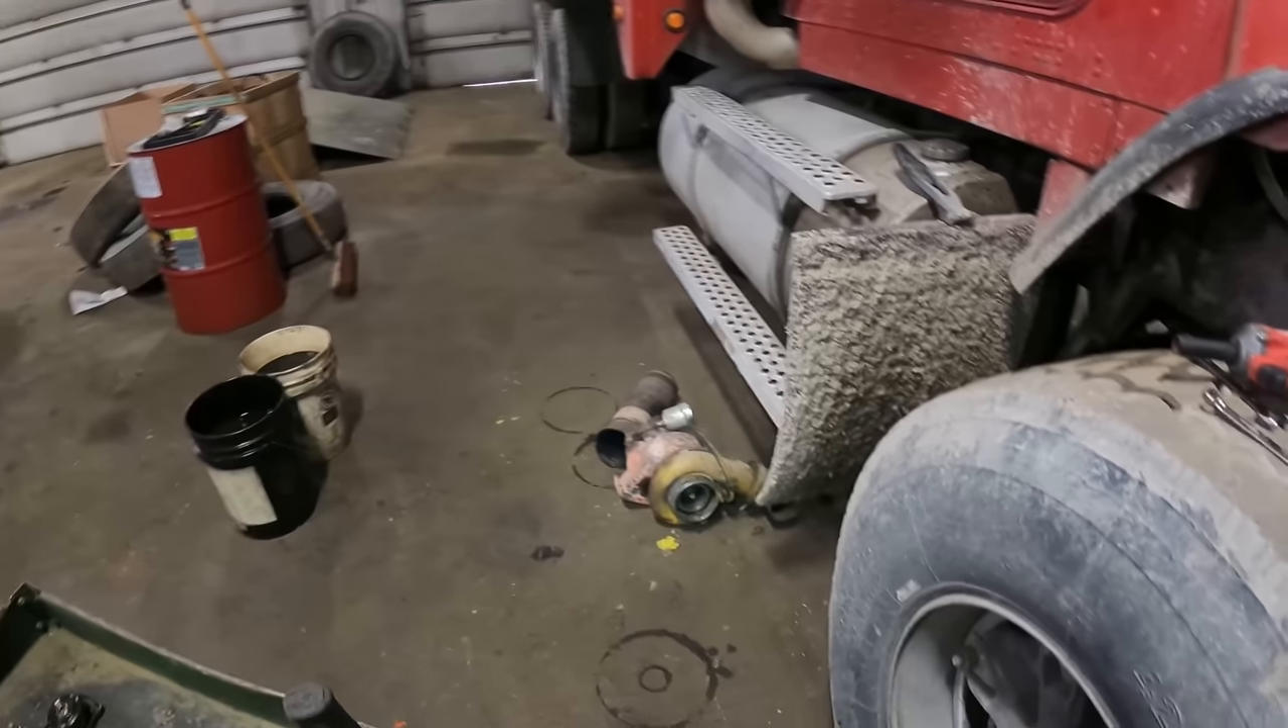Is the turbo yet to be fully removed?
No.